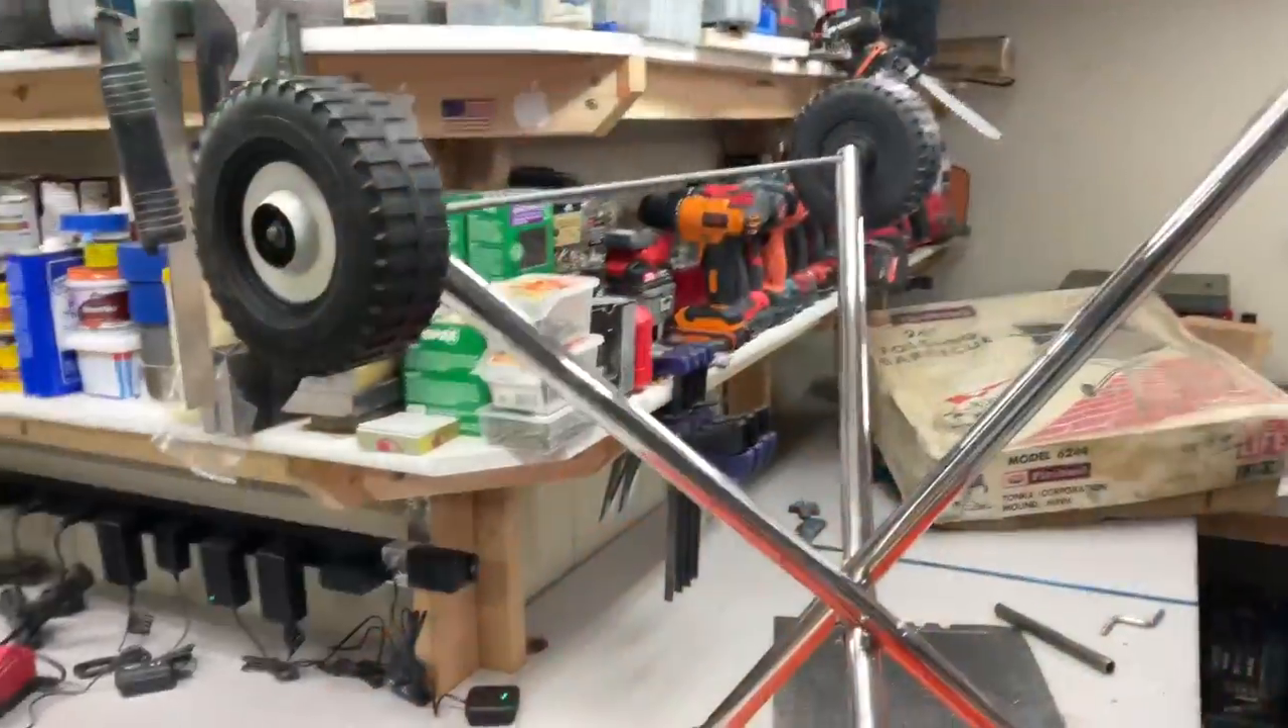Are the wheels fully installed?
Yes.